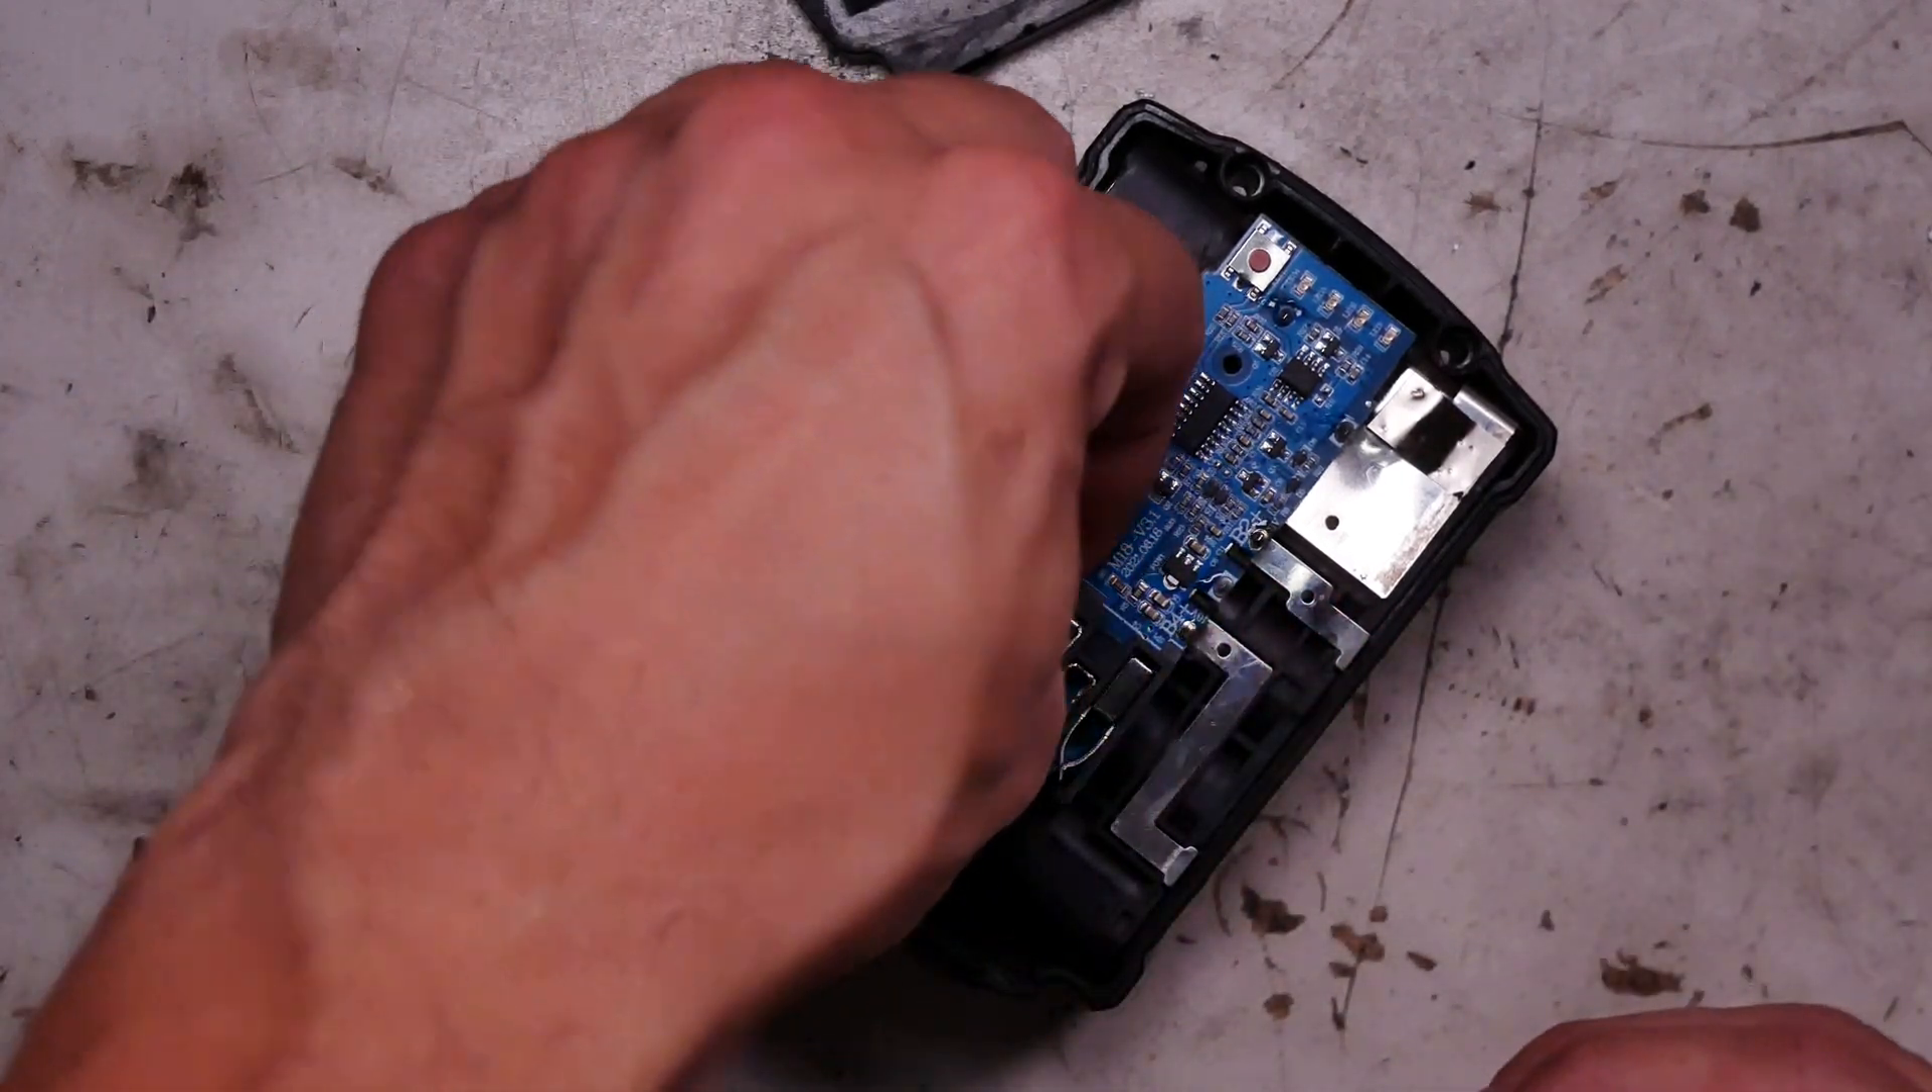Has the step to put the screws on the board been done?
No.